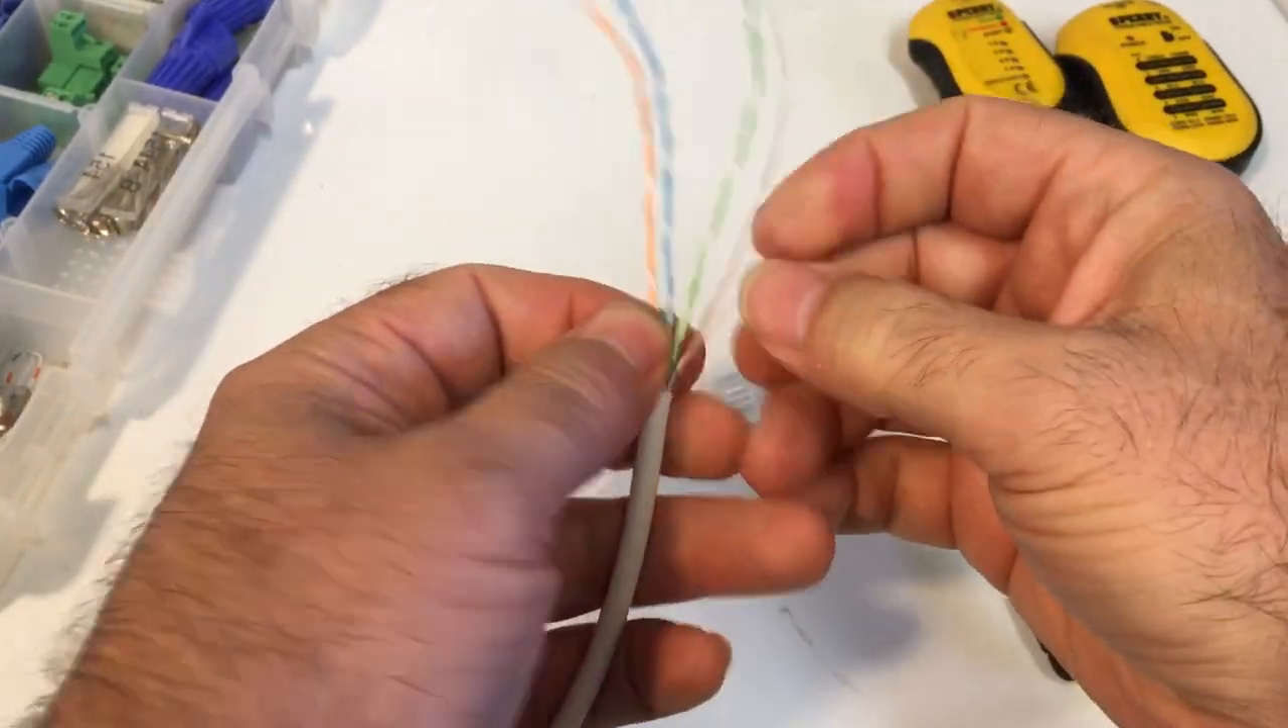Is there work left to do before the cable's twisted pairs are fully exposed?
No.